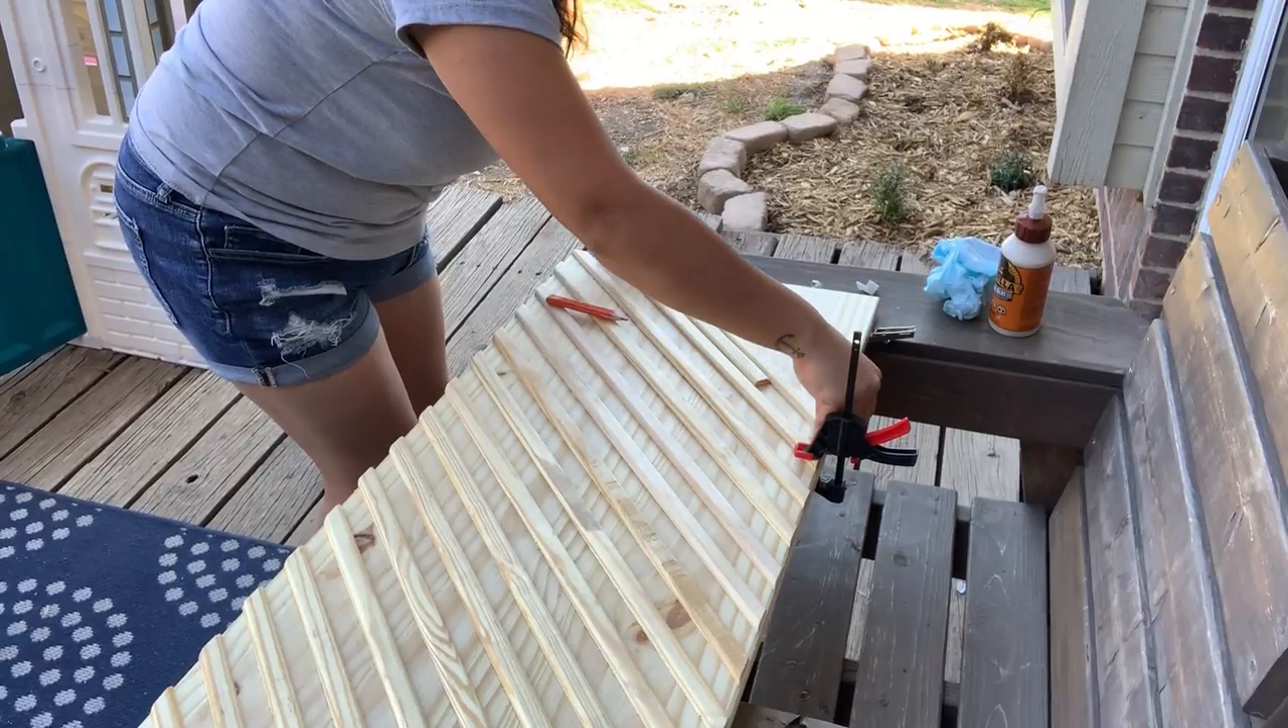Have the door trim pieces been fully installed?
No.